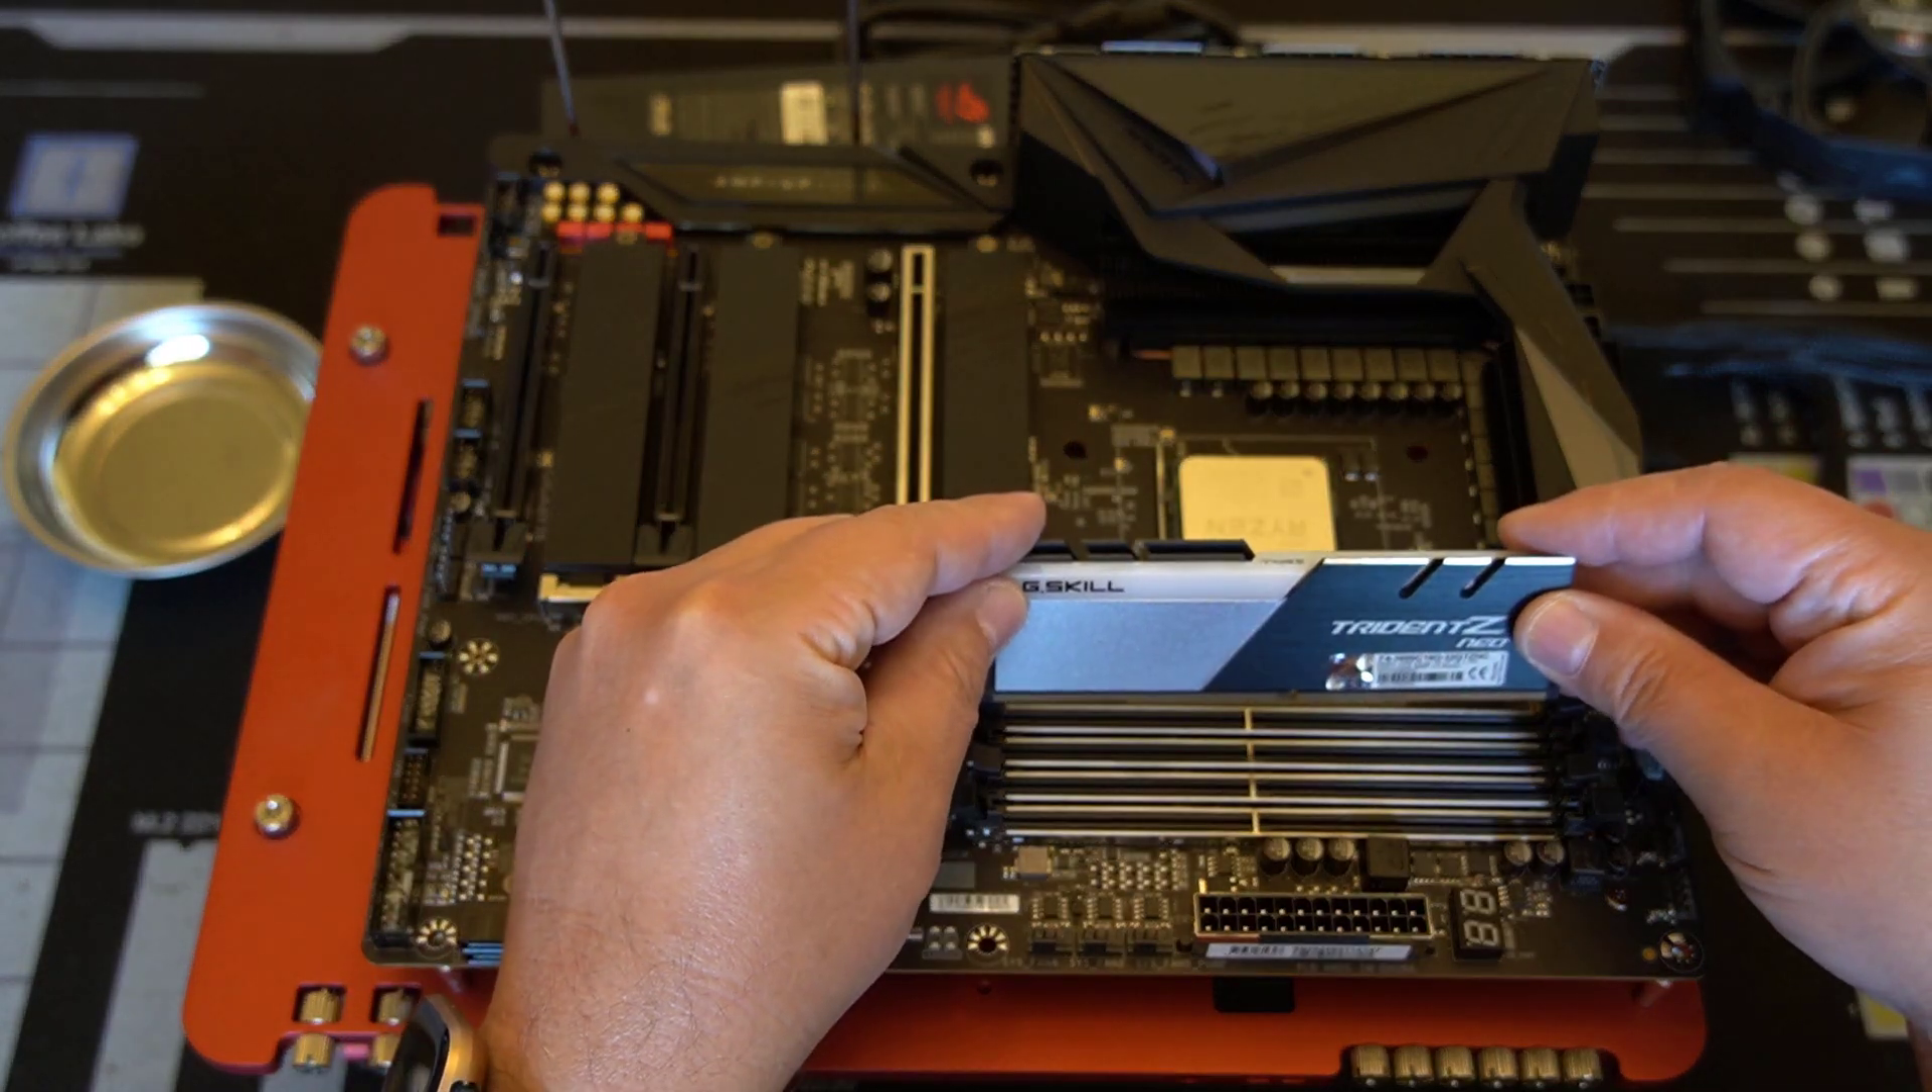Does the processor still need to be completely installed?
No.